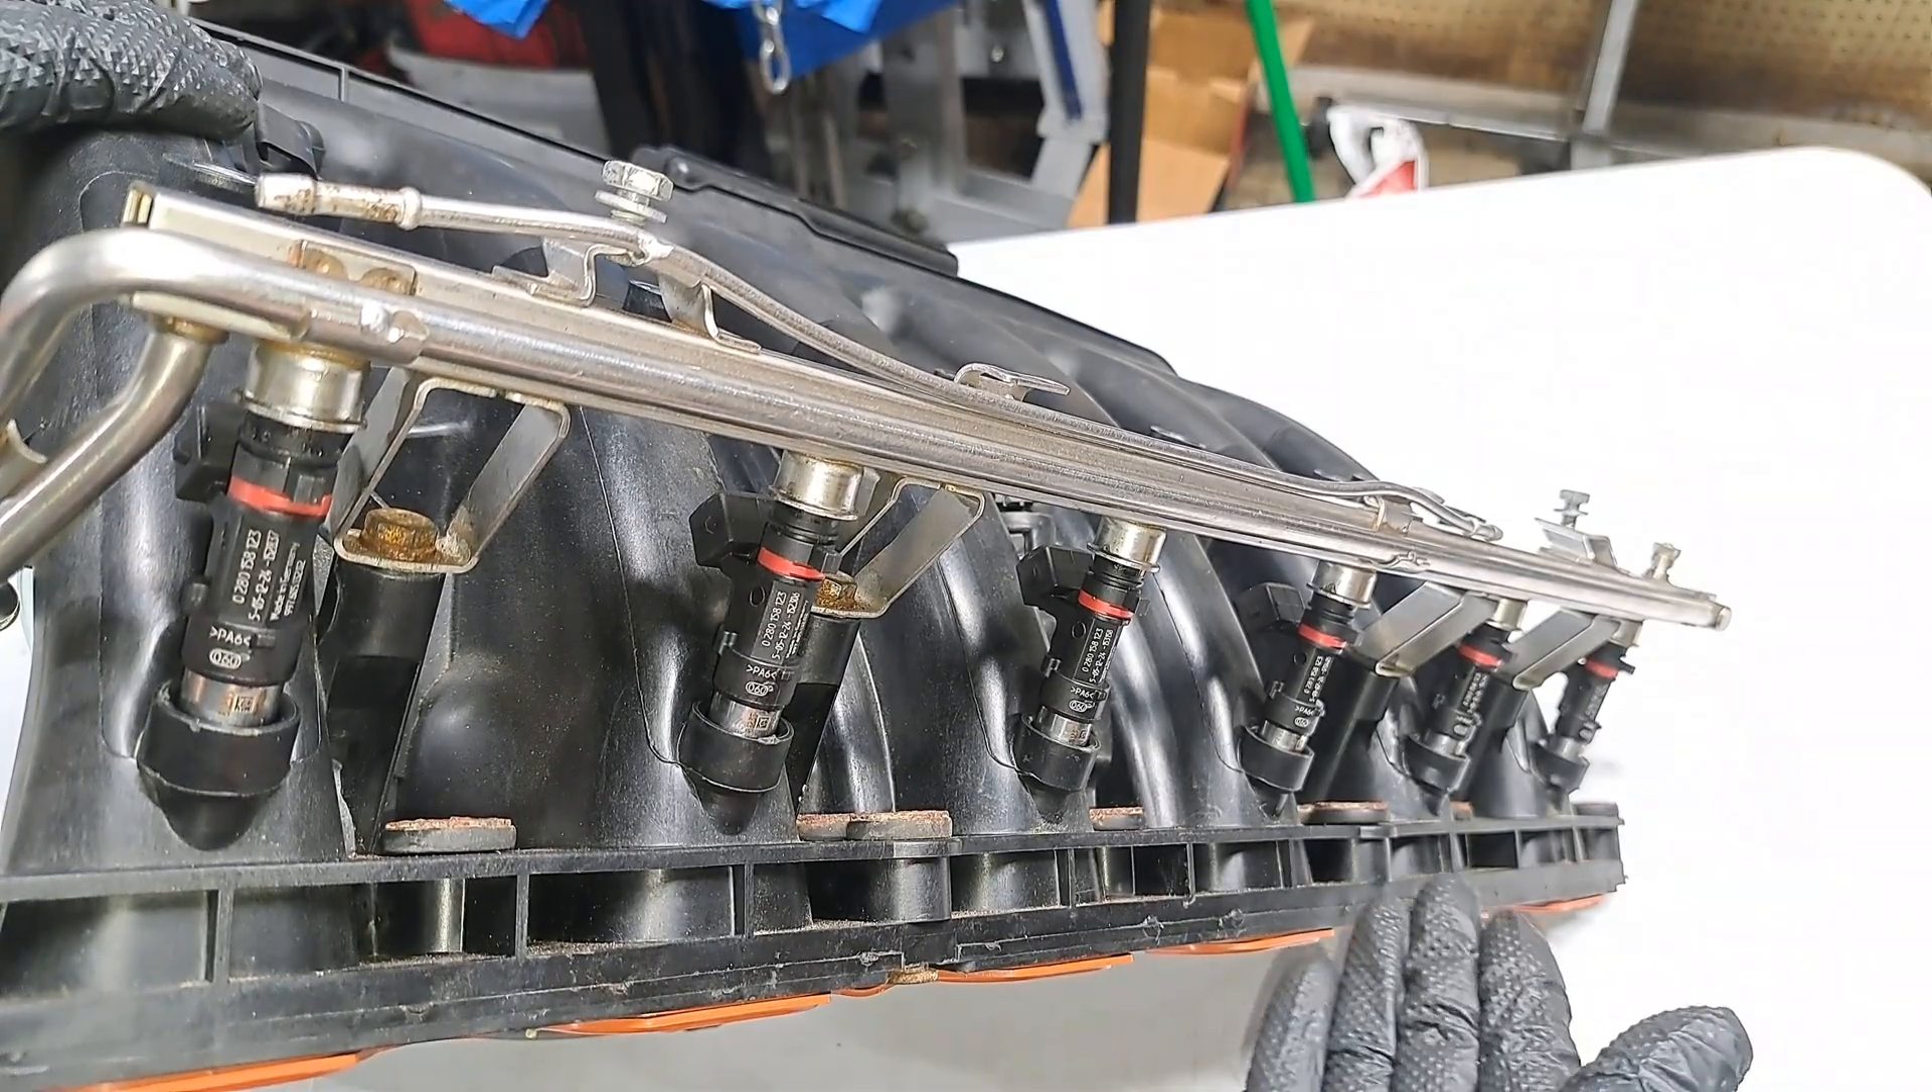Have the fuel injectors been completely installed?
Yes.